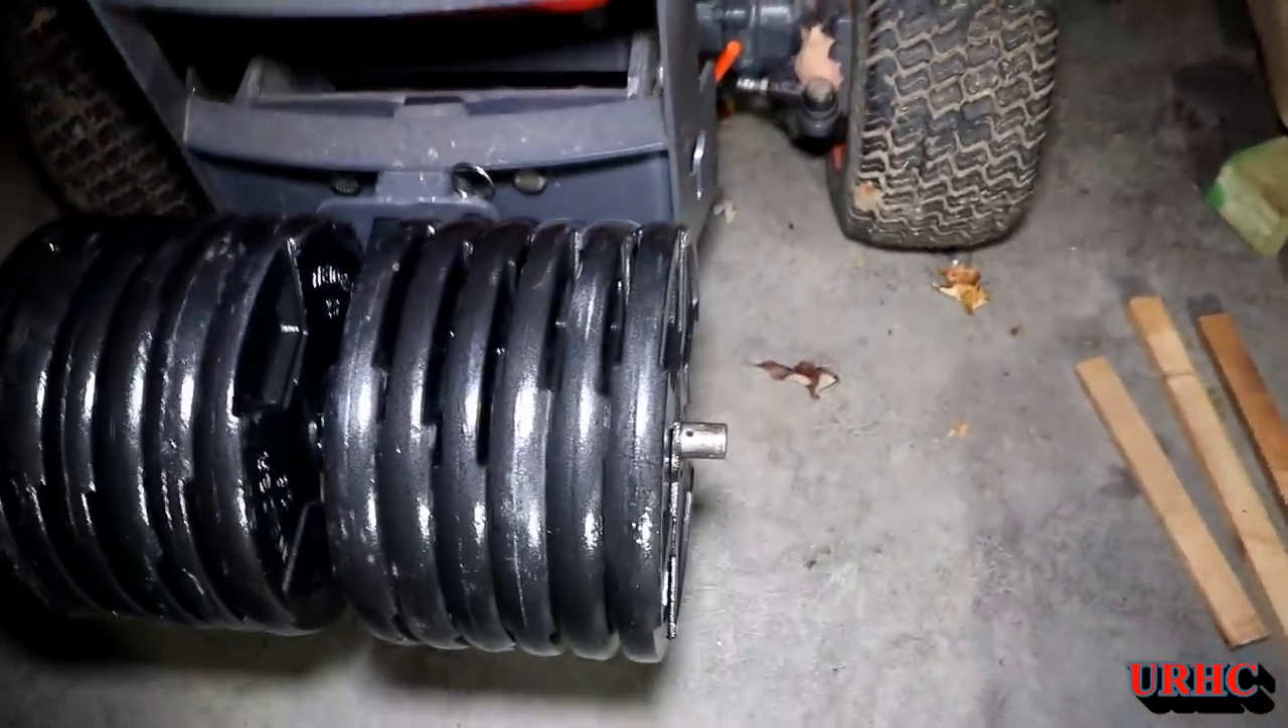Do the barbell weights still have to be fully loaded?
No.